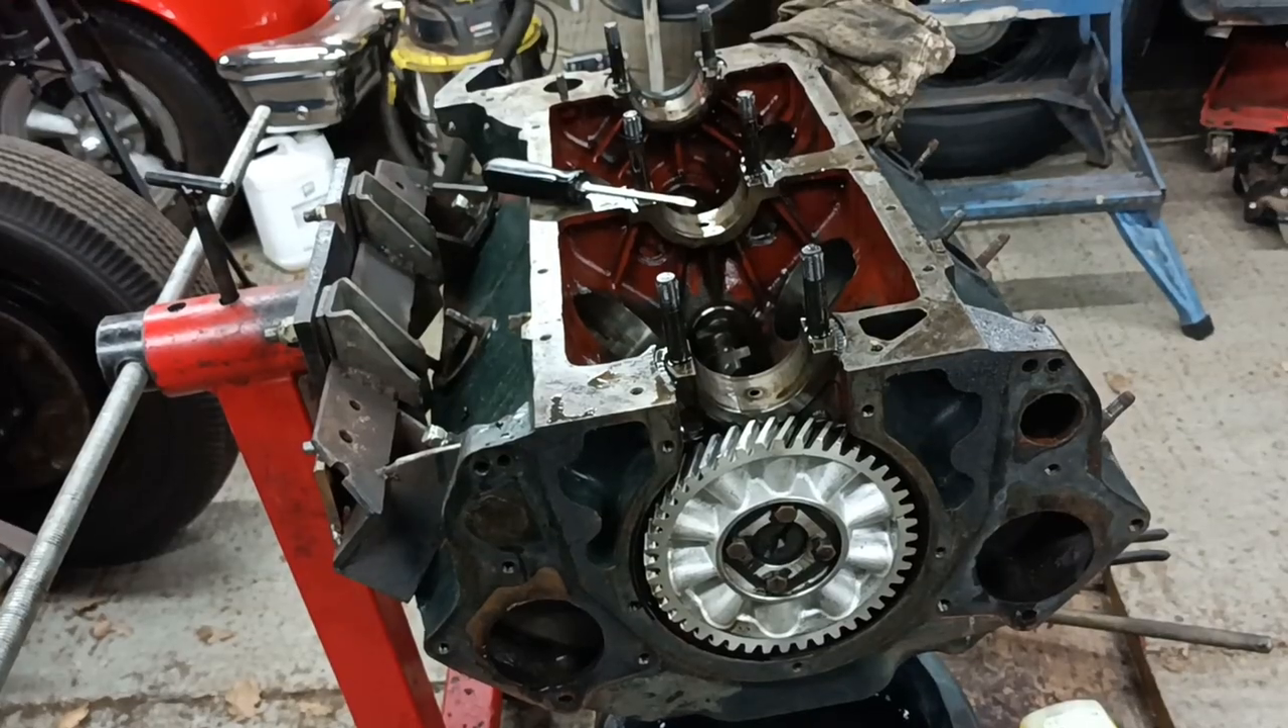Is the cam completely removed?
No.